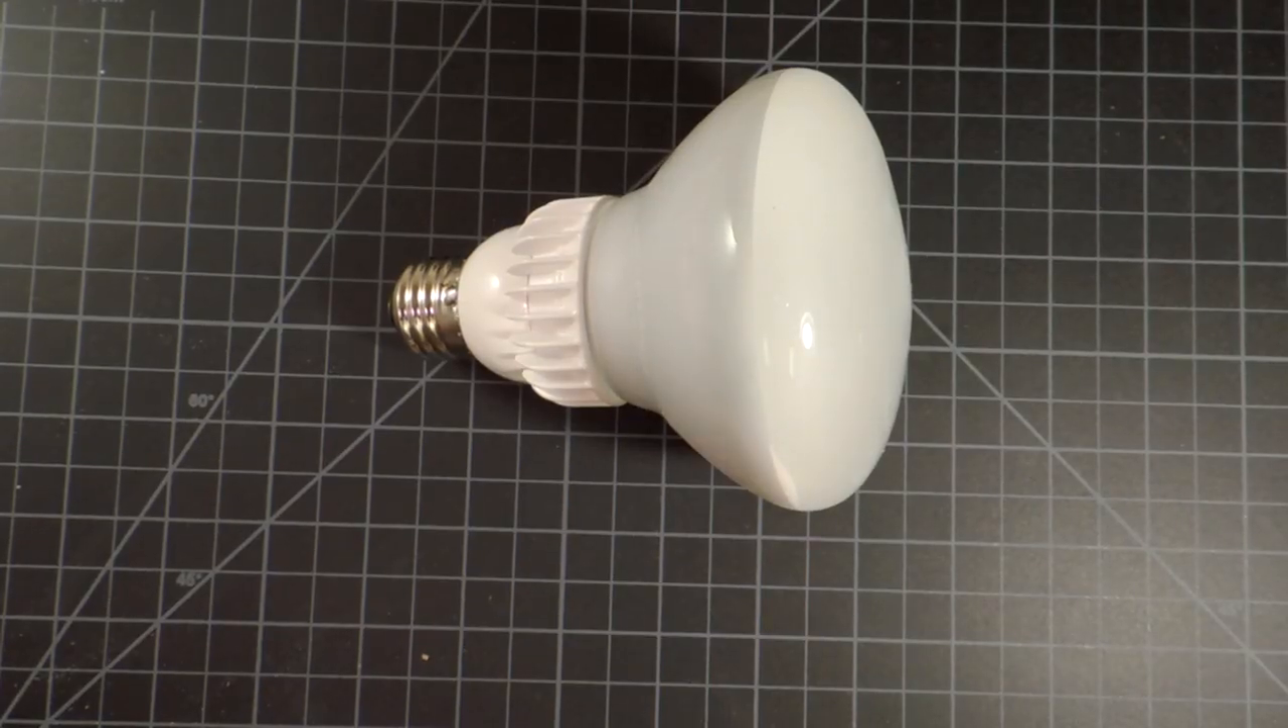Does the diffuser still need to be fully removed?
Yes.